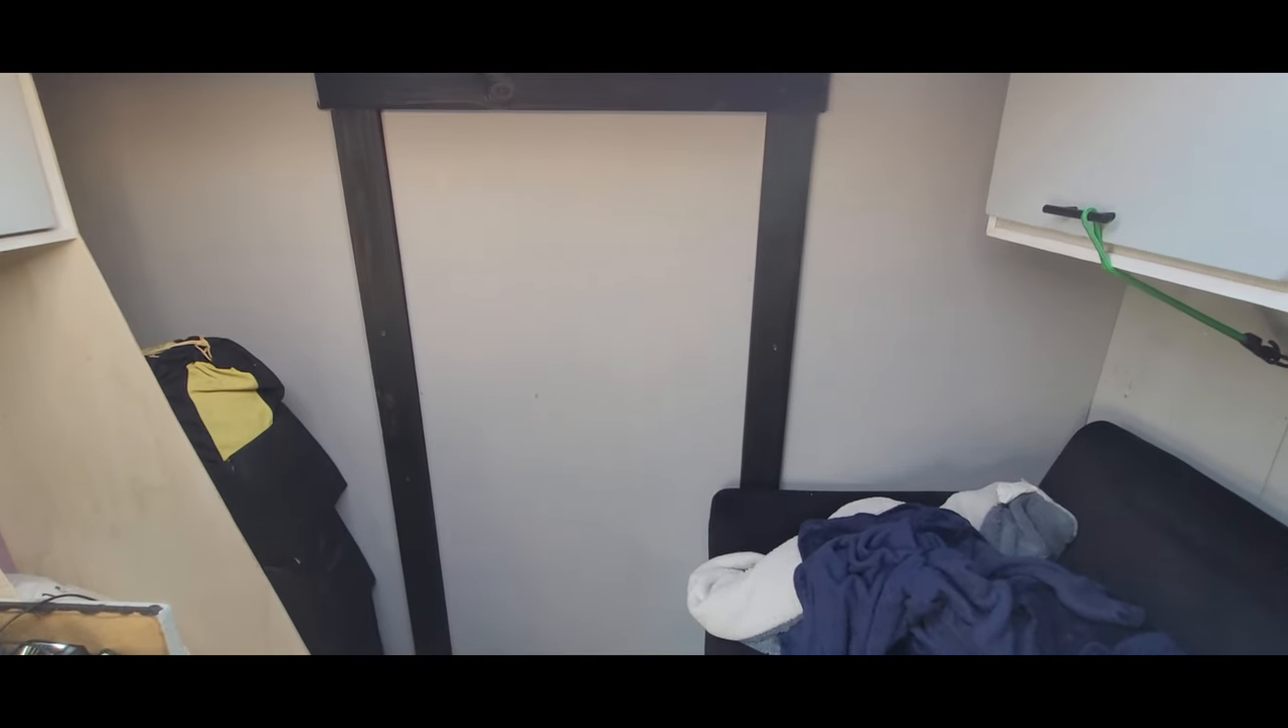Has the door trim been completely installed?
Yes.